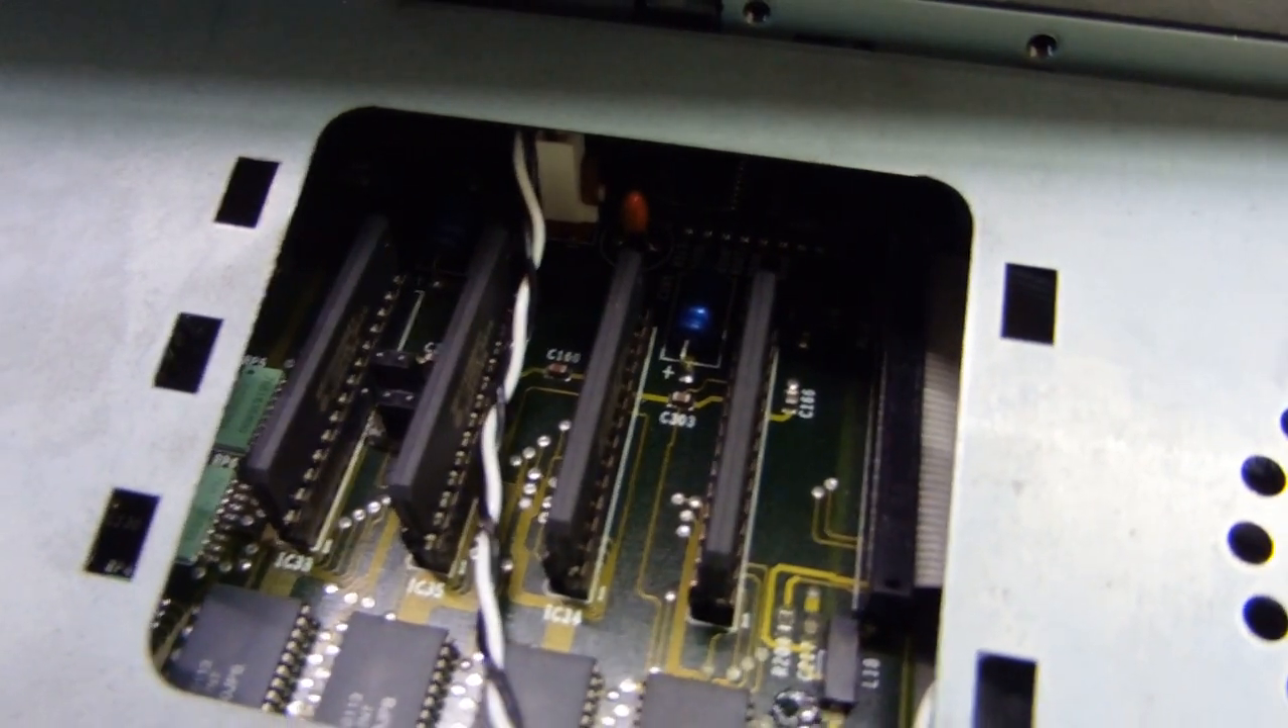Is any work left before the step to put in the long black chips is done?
No.